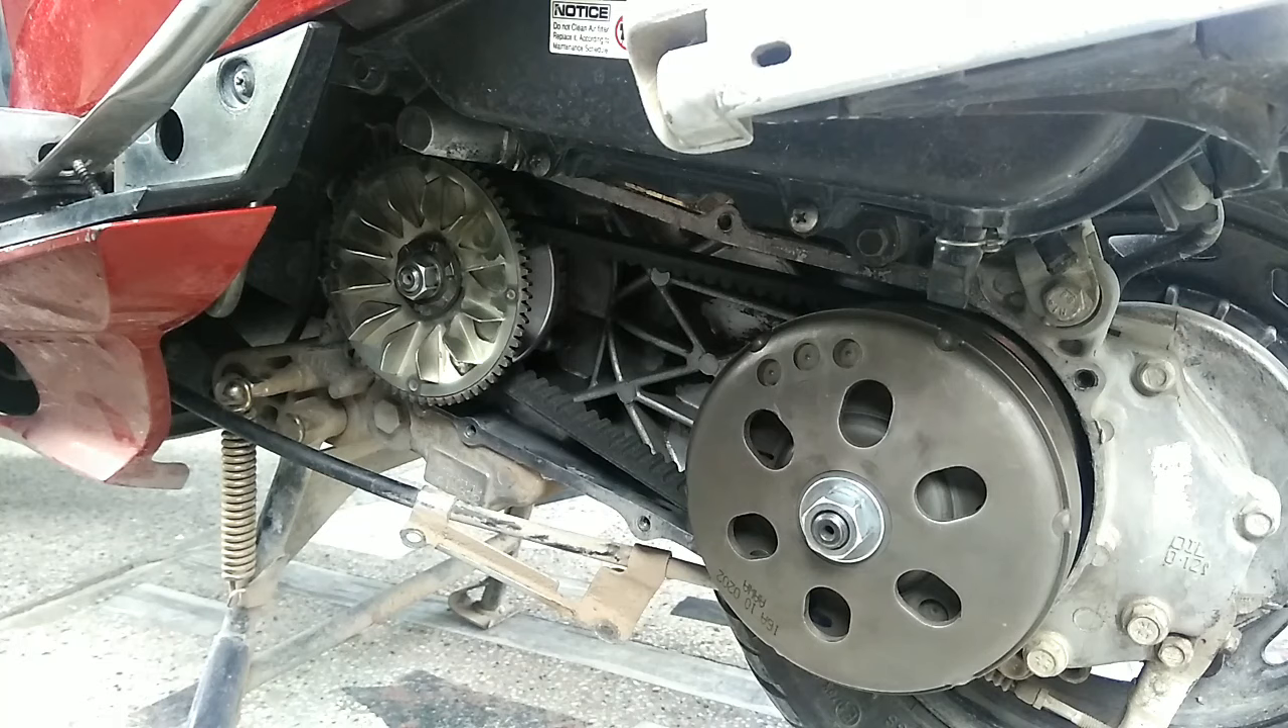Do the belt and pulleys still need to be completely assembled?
No.